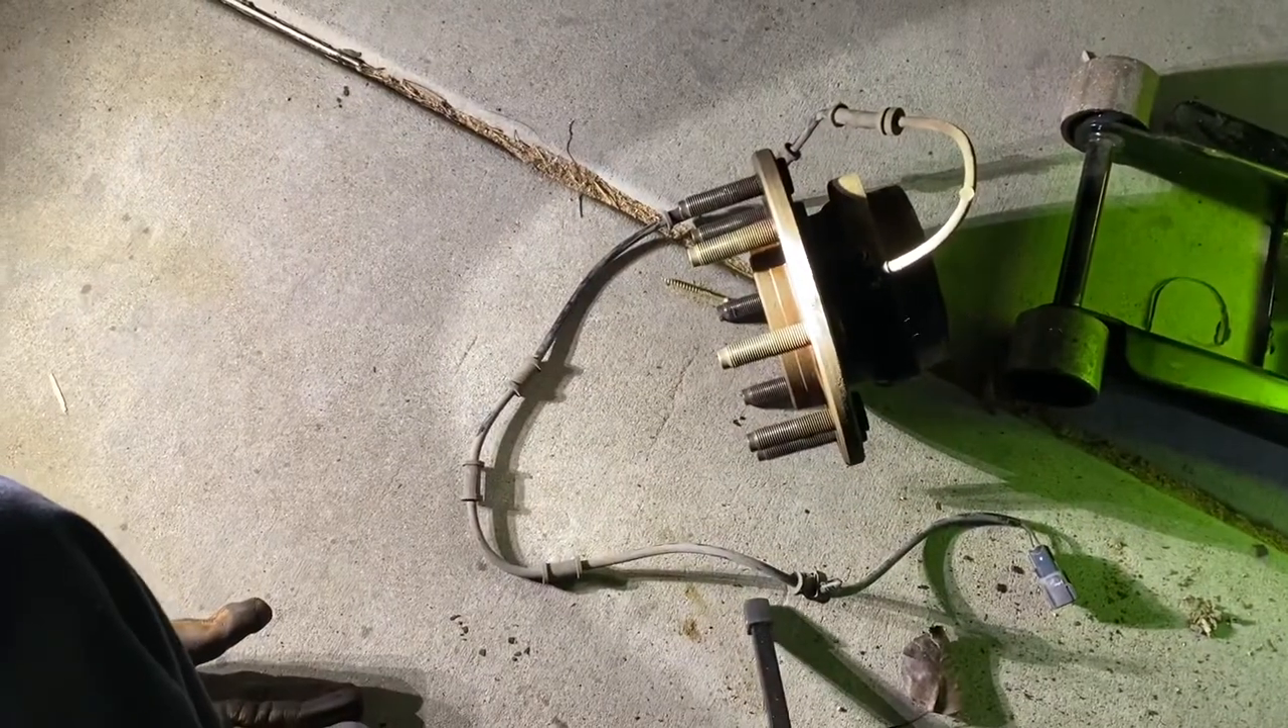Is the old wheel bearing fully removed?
Yes.